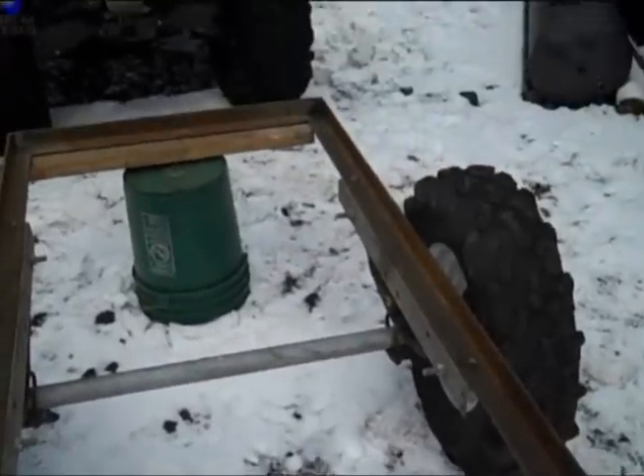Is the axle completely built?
Yes.